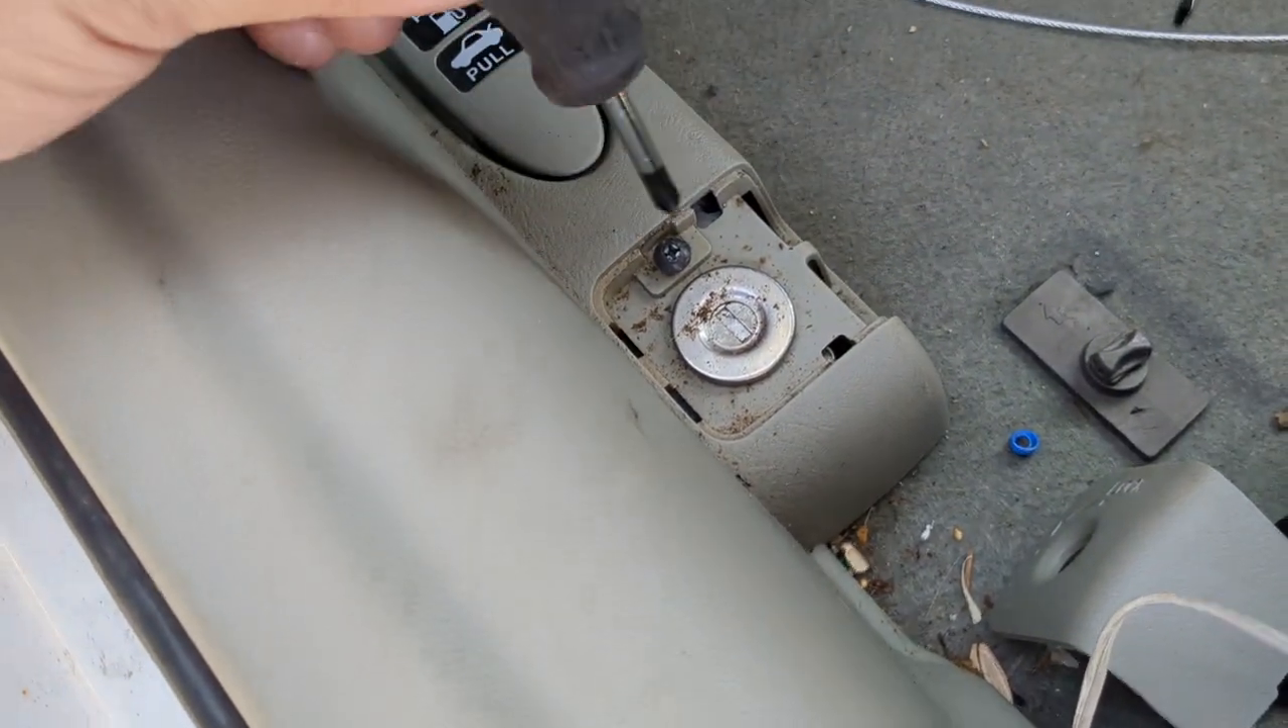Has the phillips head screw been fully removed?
No.